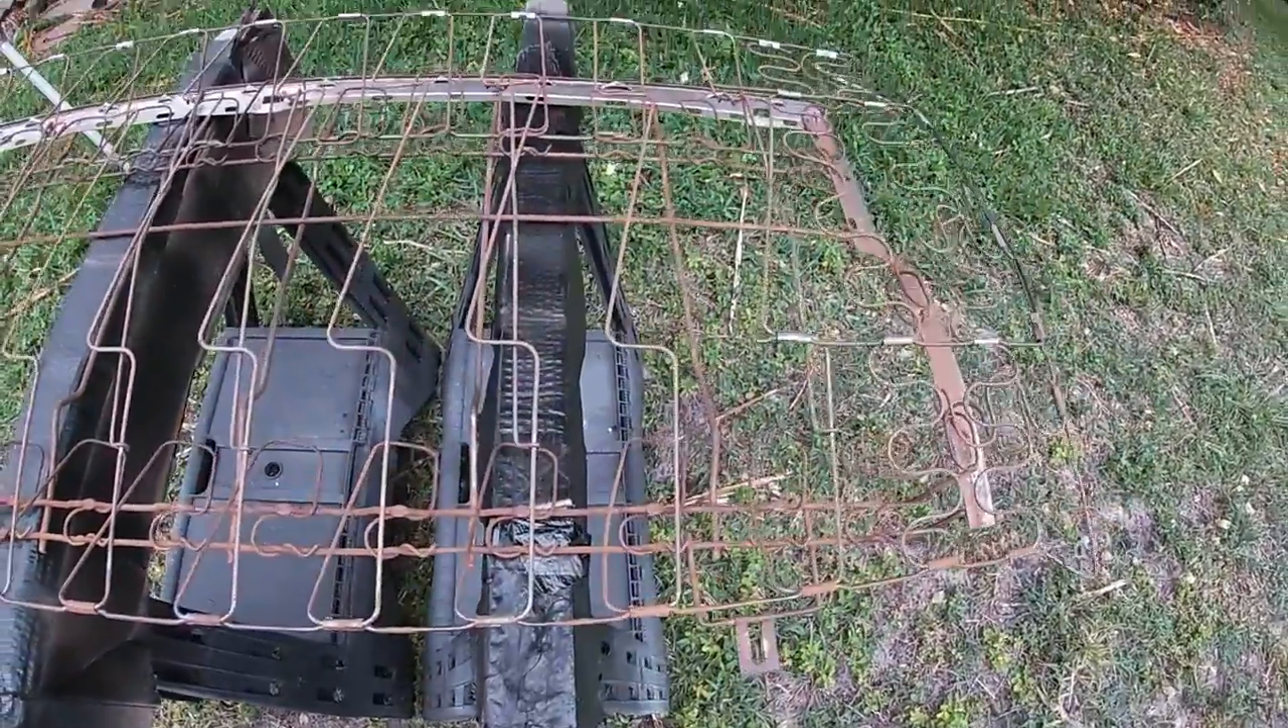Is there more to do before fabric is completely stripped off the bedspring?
No.